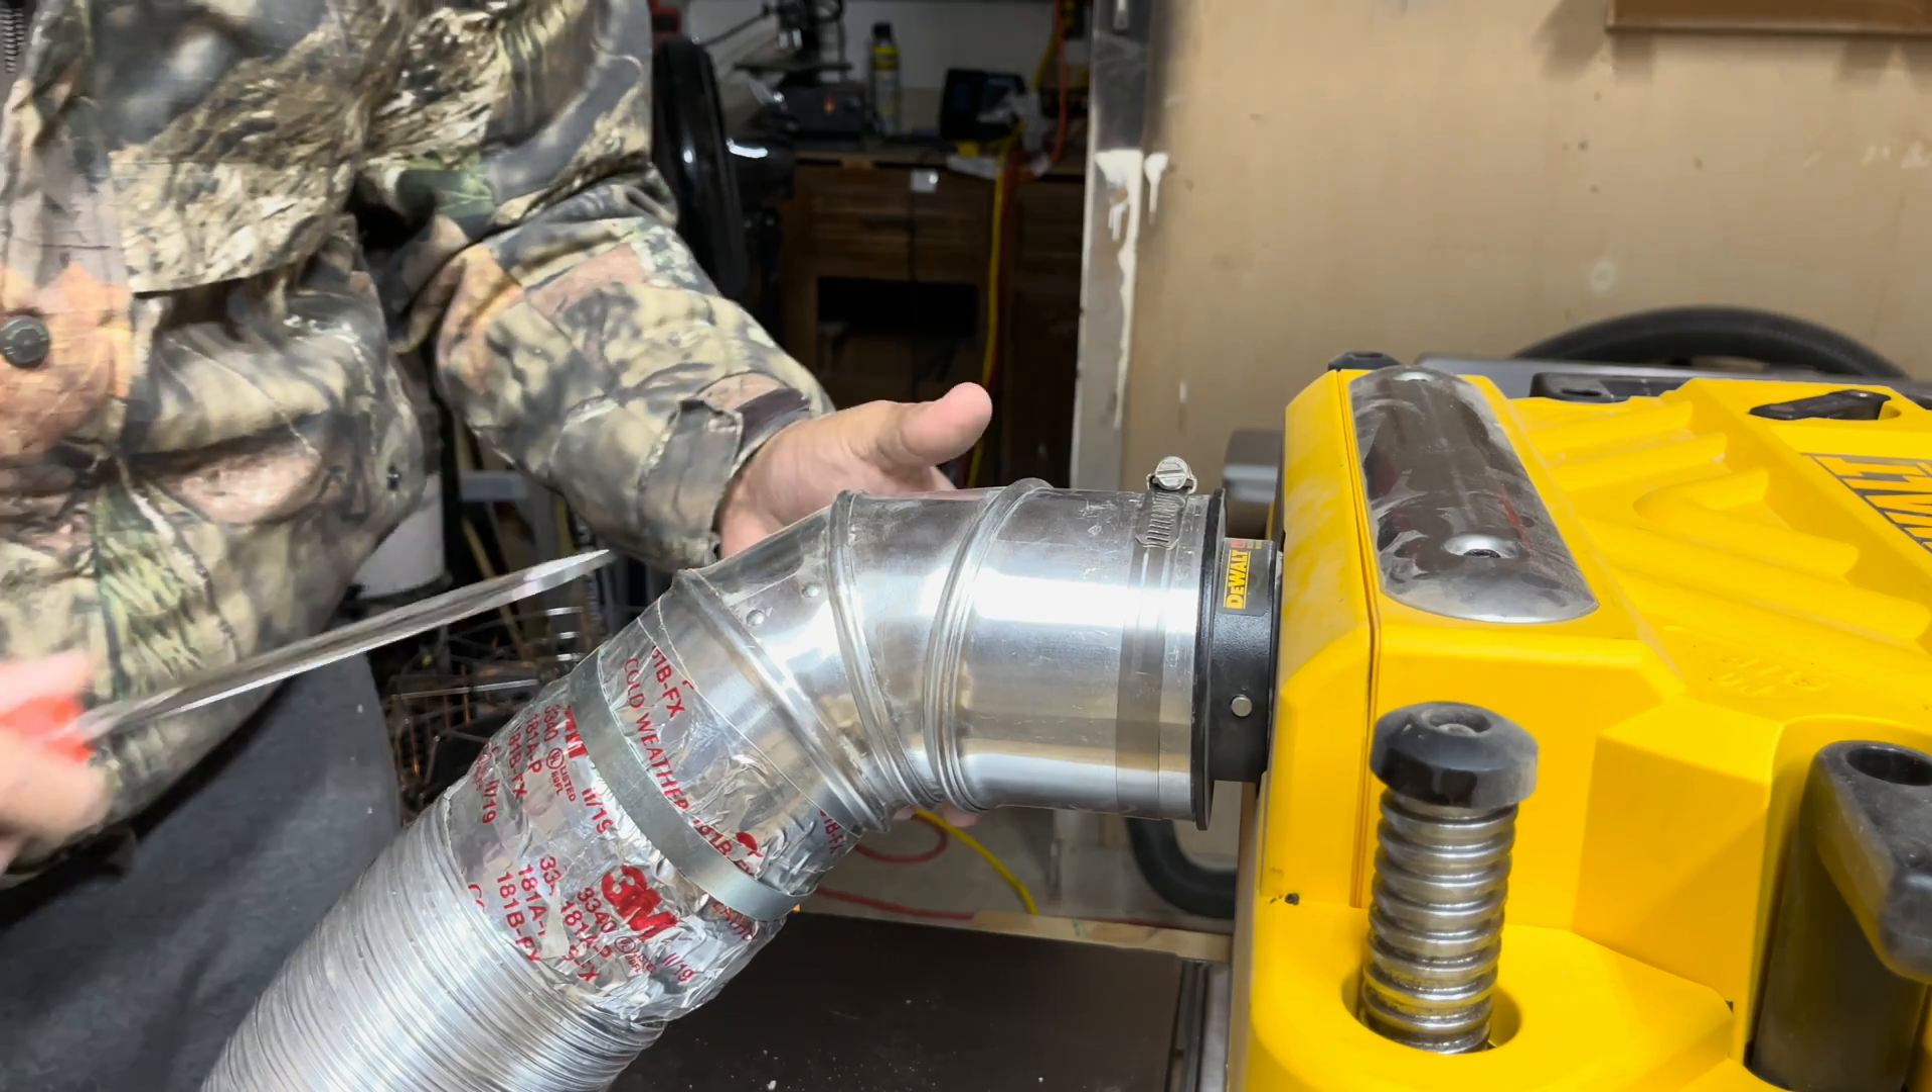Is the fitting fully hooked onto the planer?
Yes.